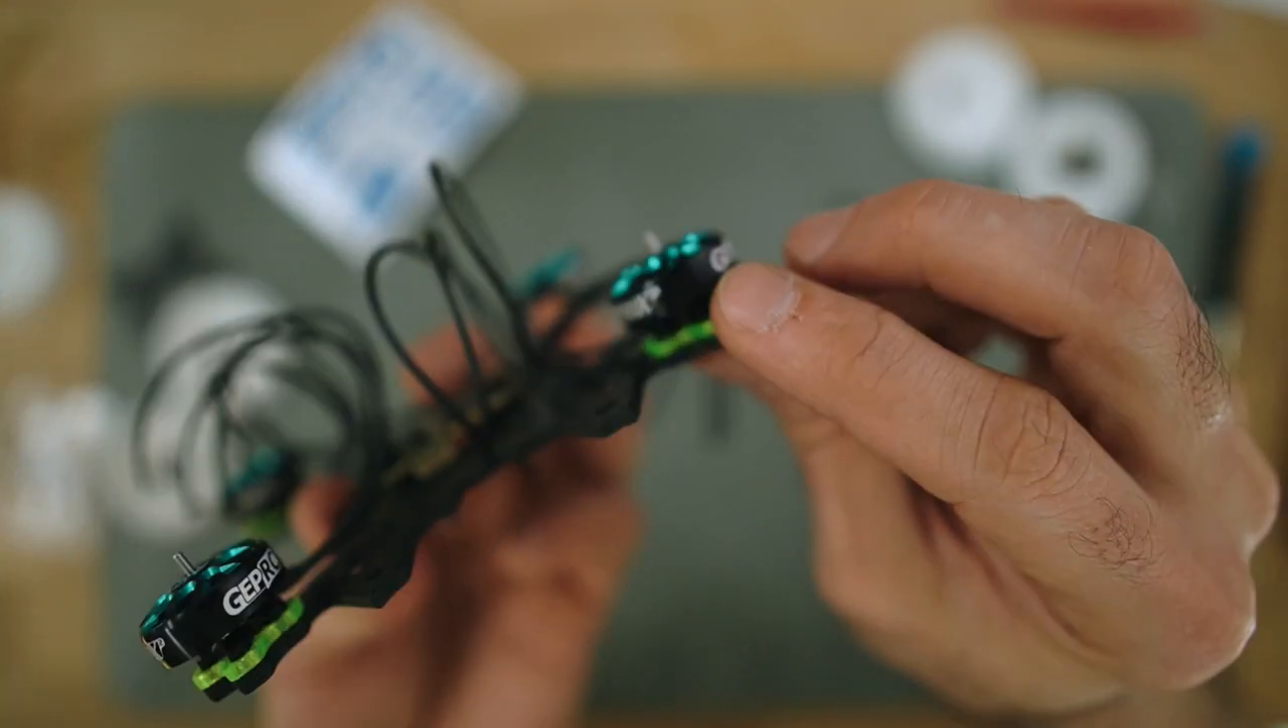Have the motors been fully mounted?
Yes.